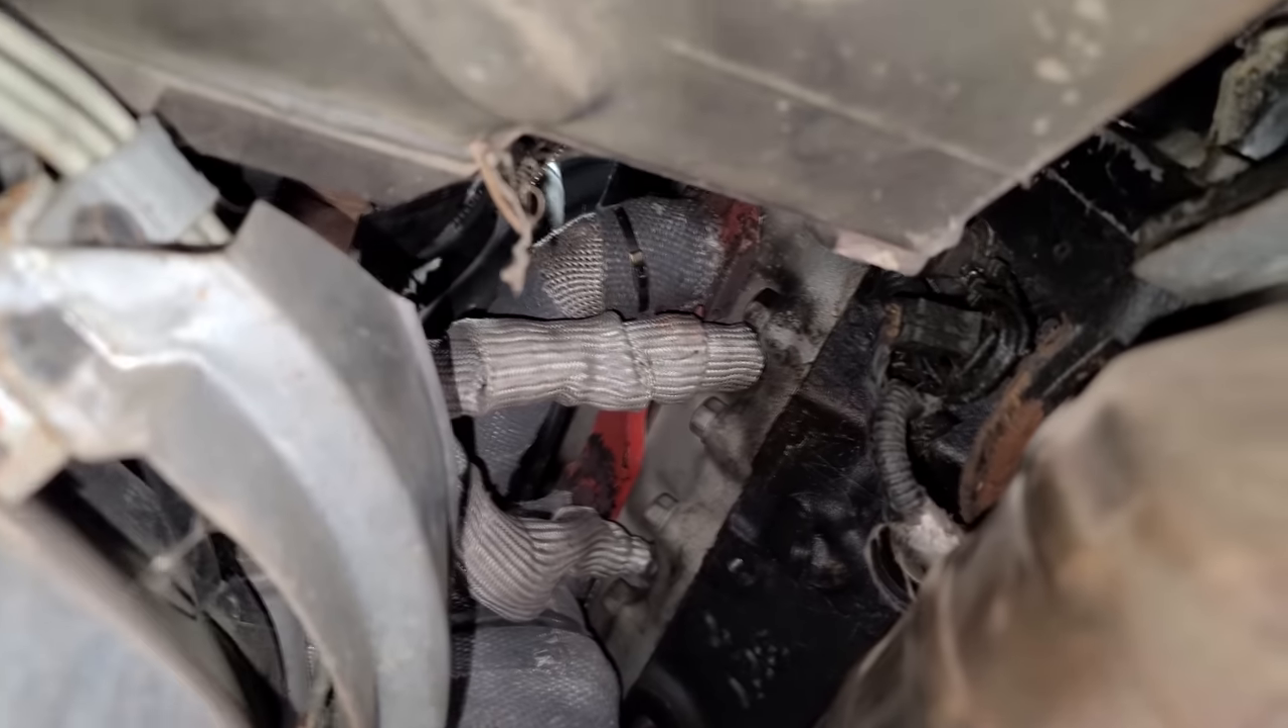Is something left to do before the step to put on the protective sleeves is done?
No.